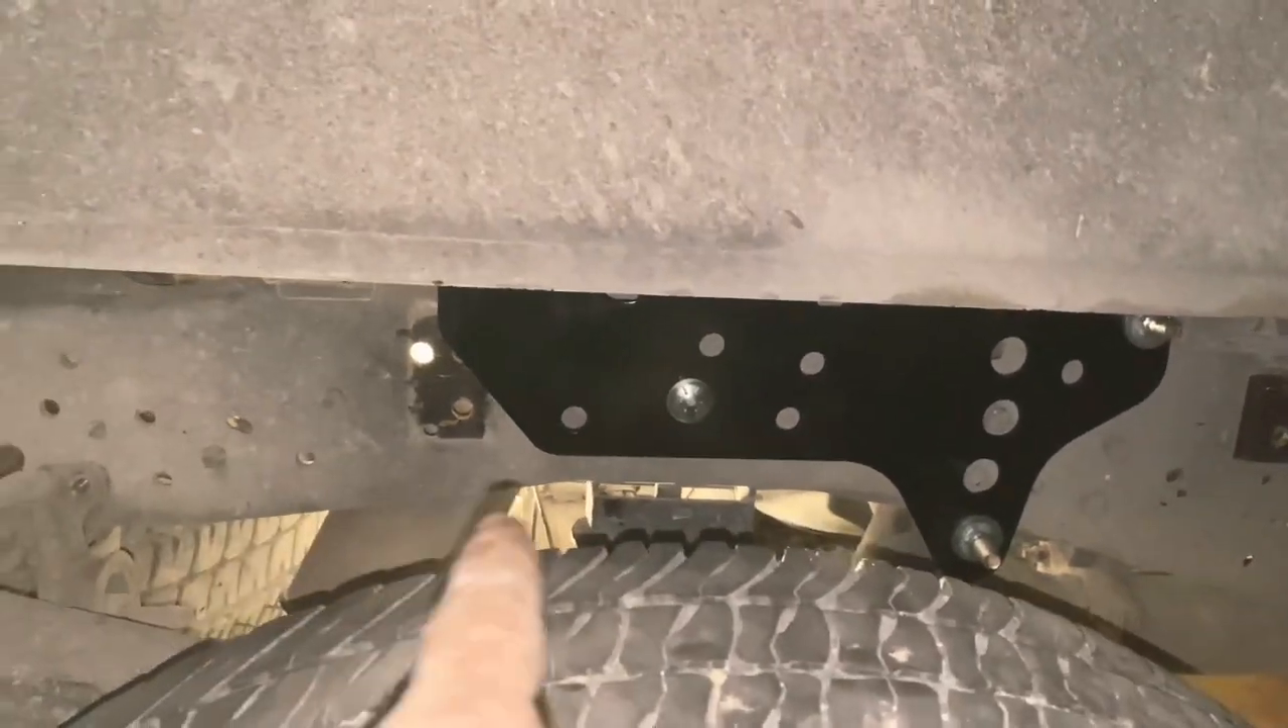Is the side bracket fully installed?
Yes.